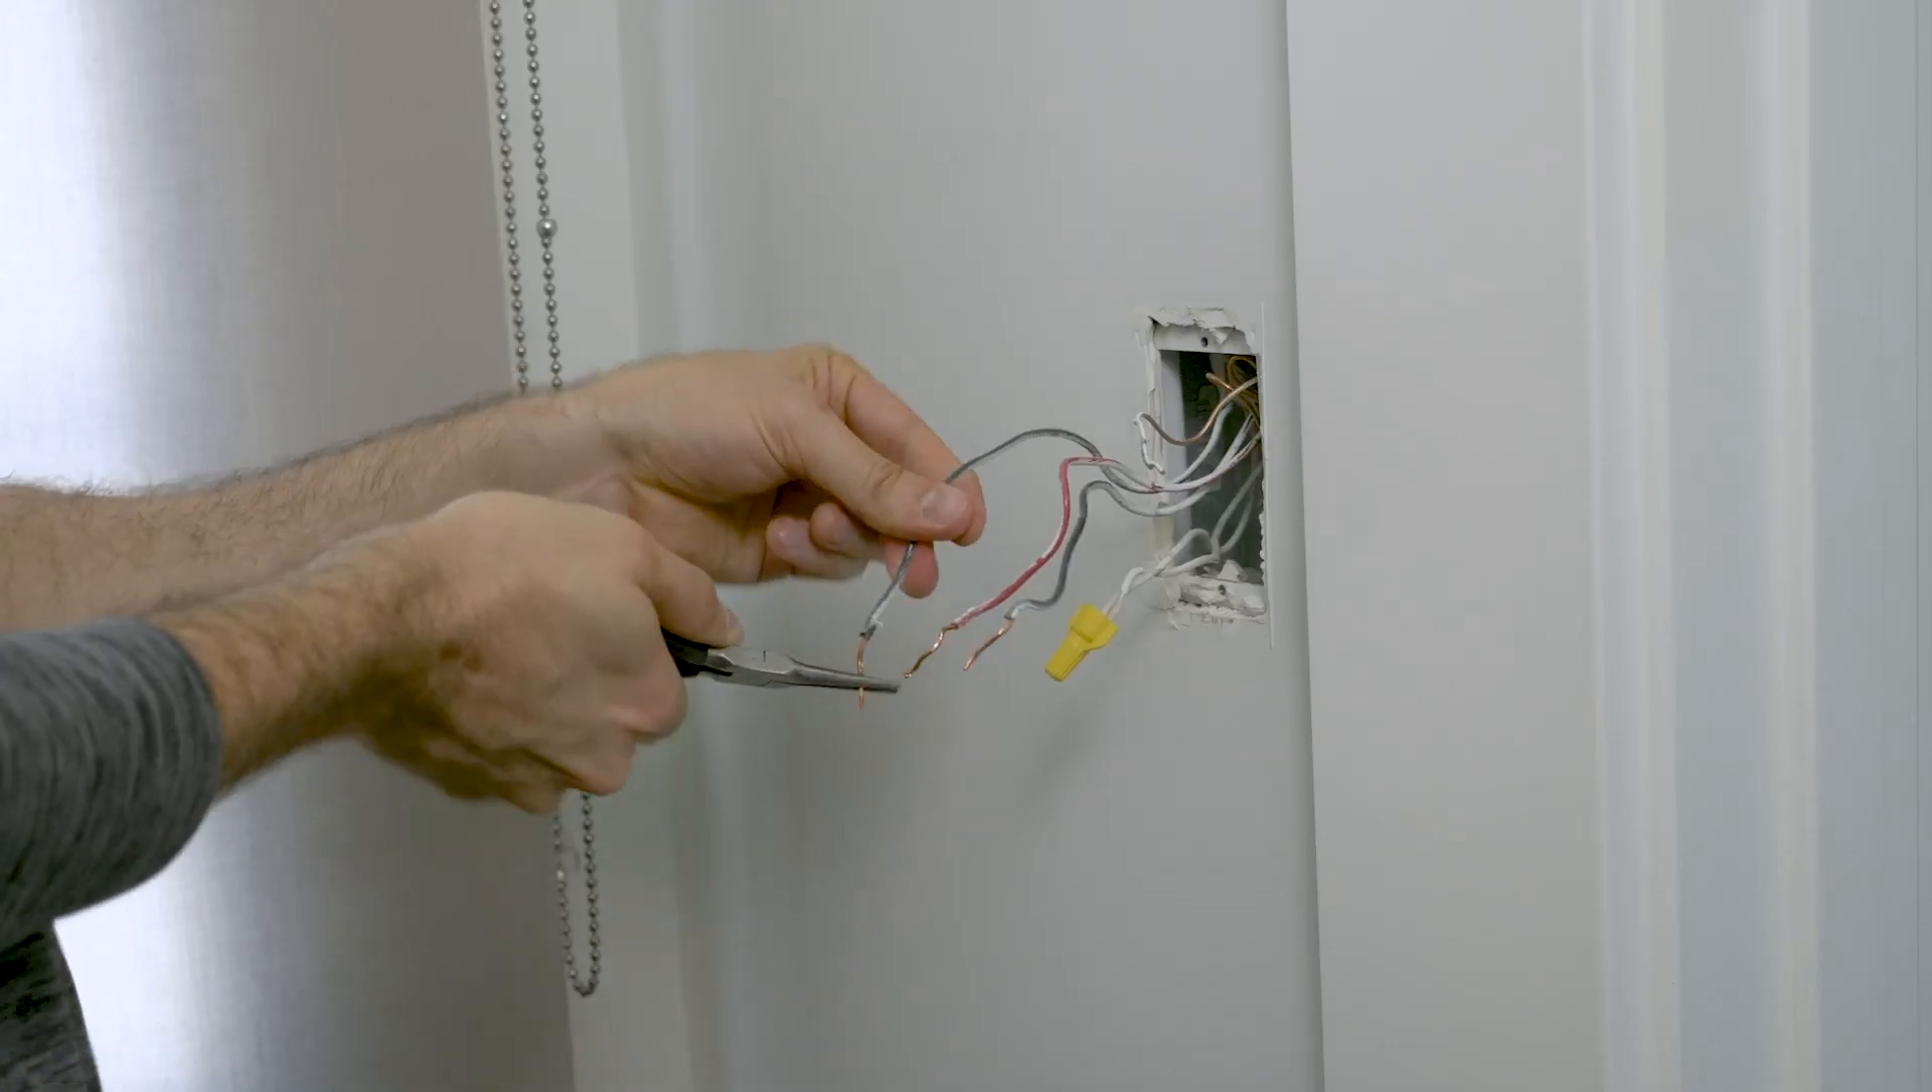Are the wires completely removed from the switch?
Yes.